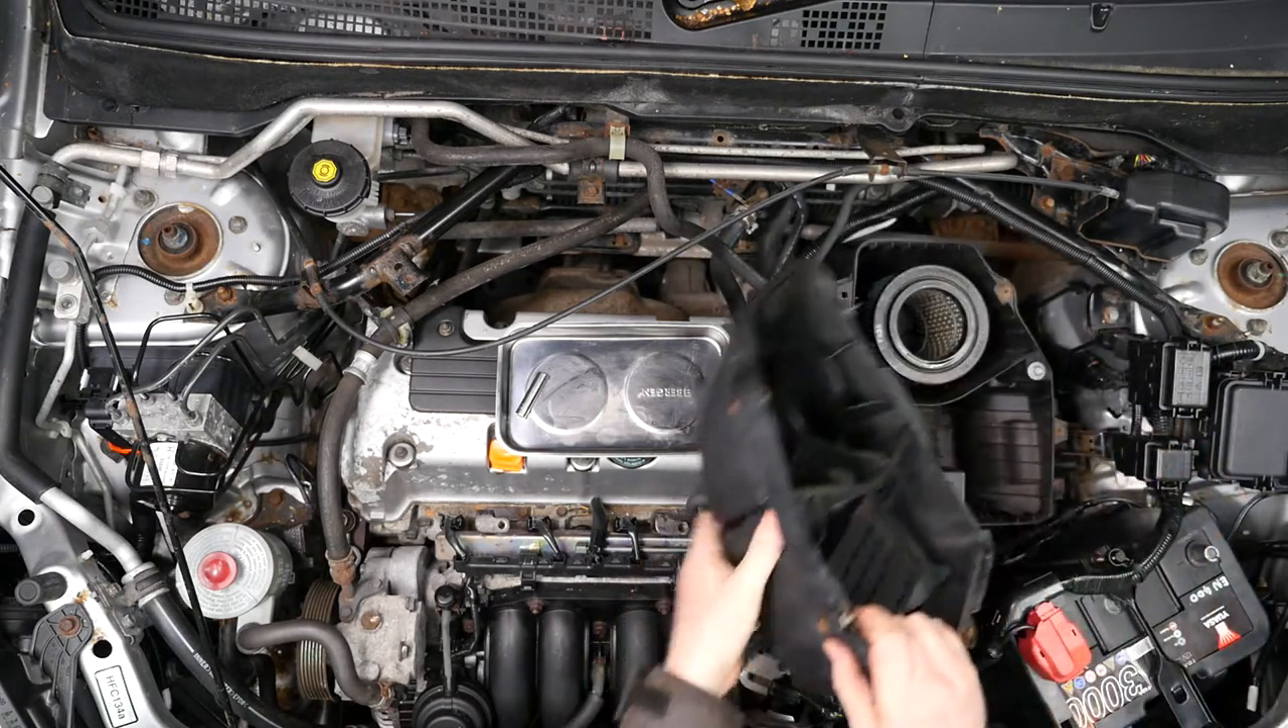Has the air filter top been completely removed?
Yes.